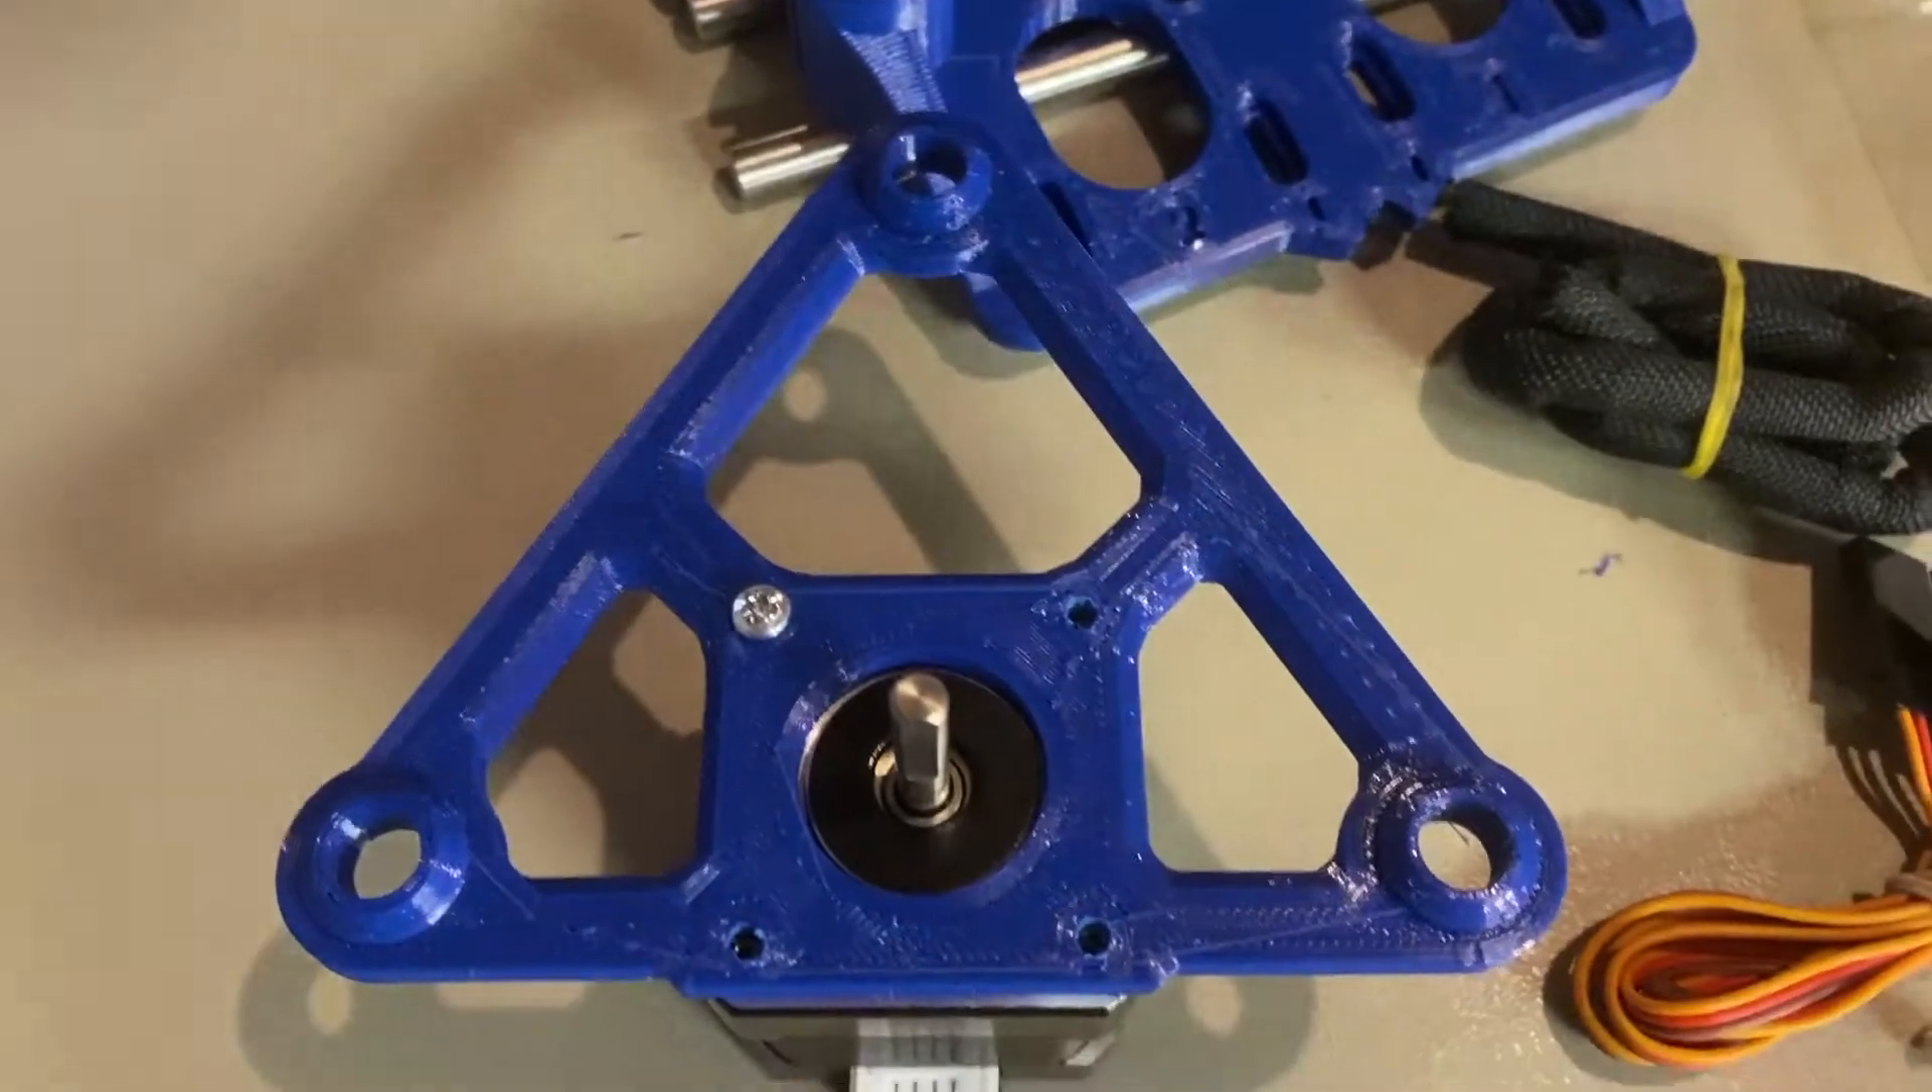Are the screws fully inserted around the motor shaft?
No.